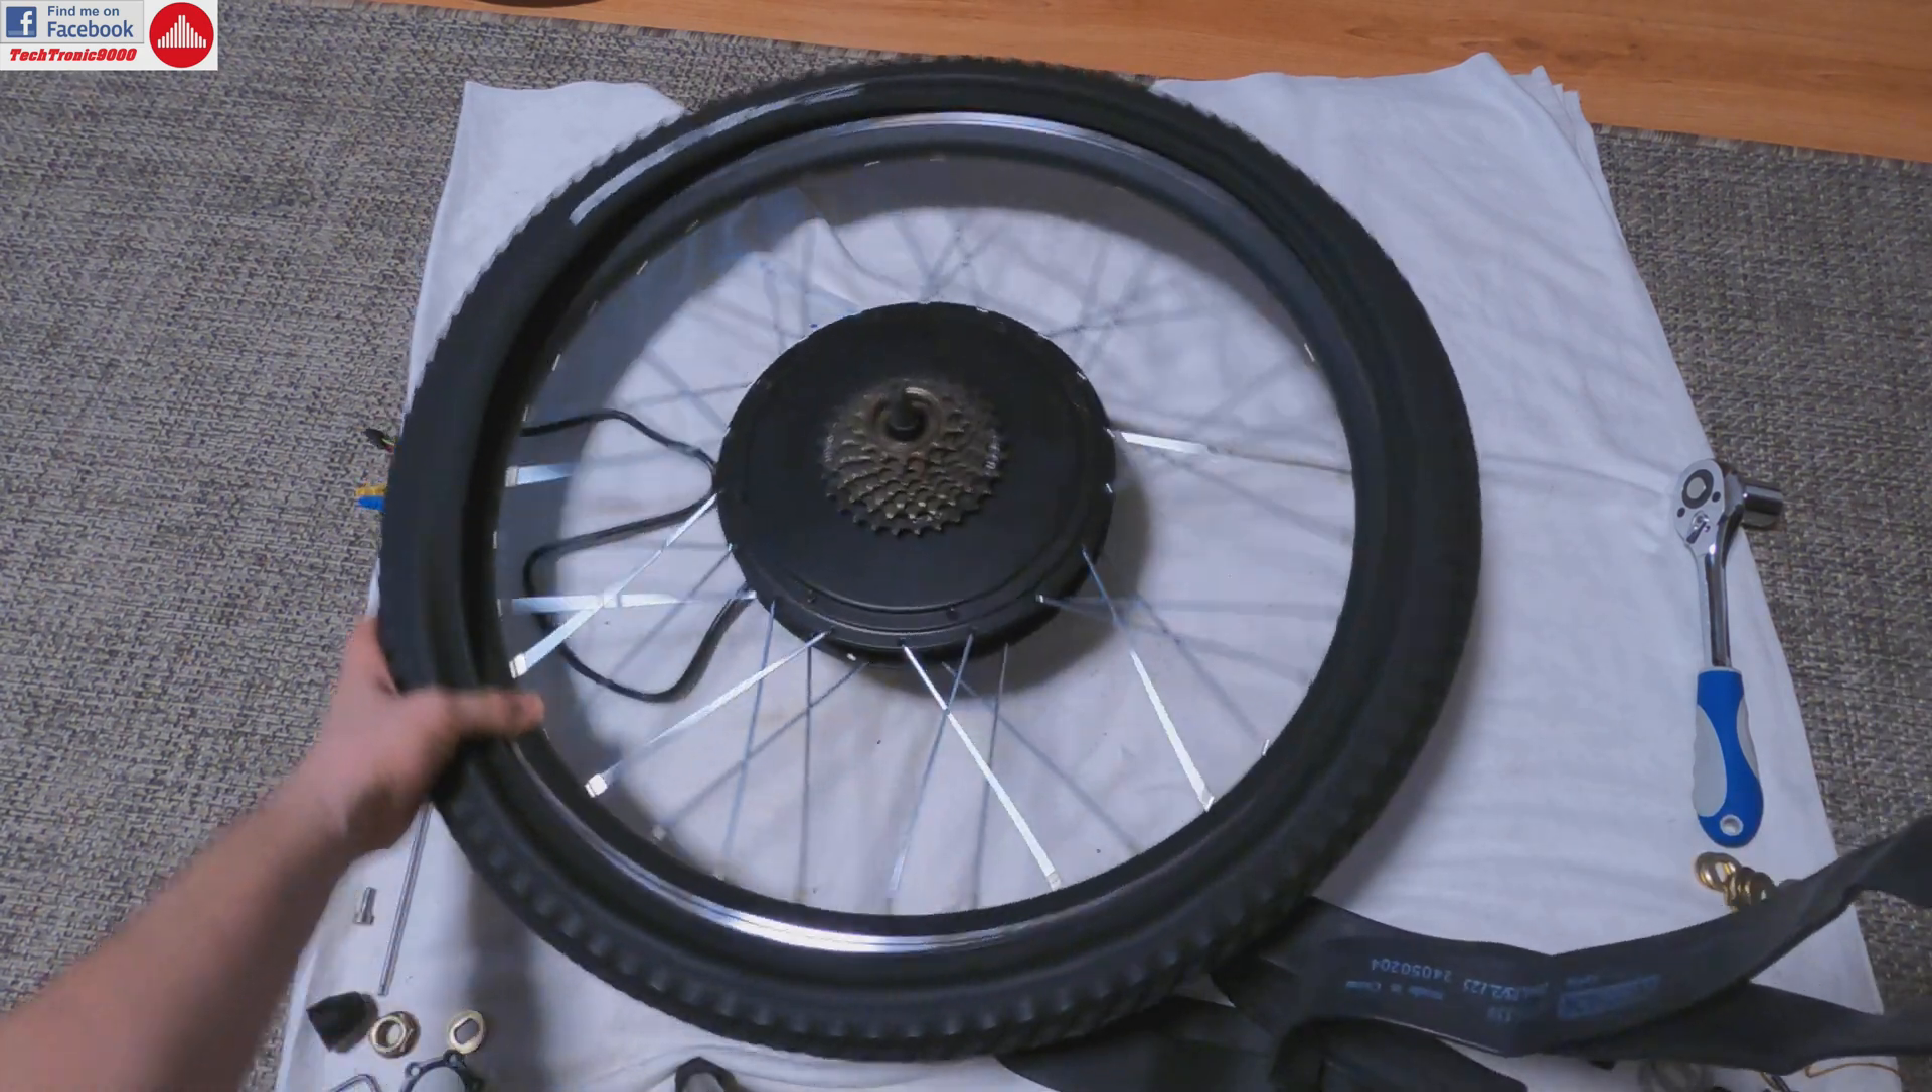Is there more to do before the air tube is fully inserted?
Yes.